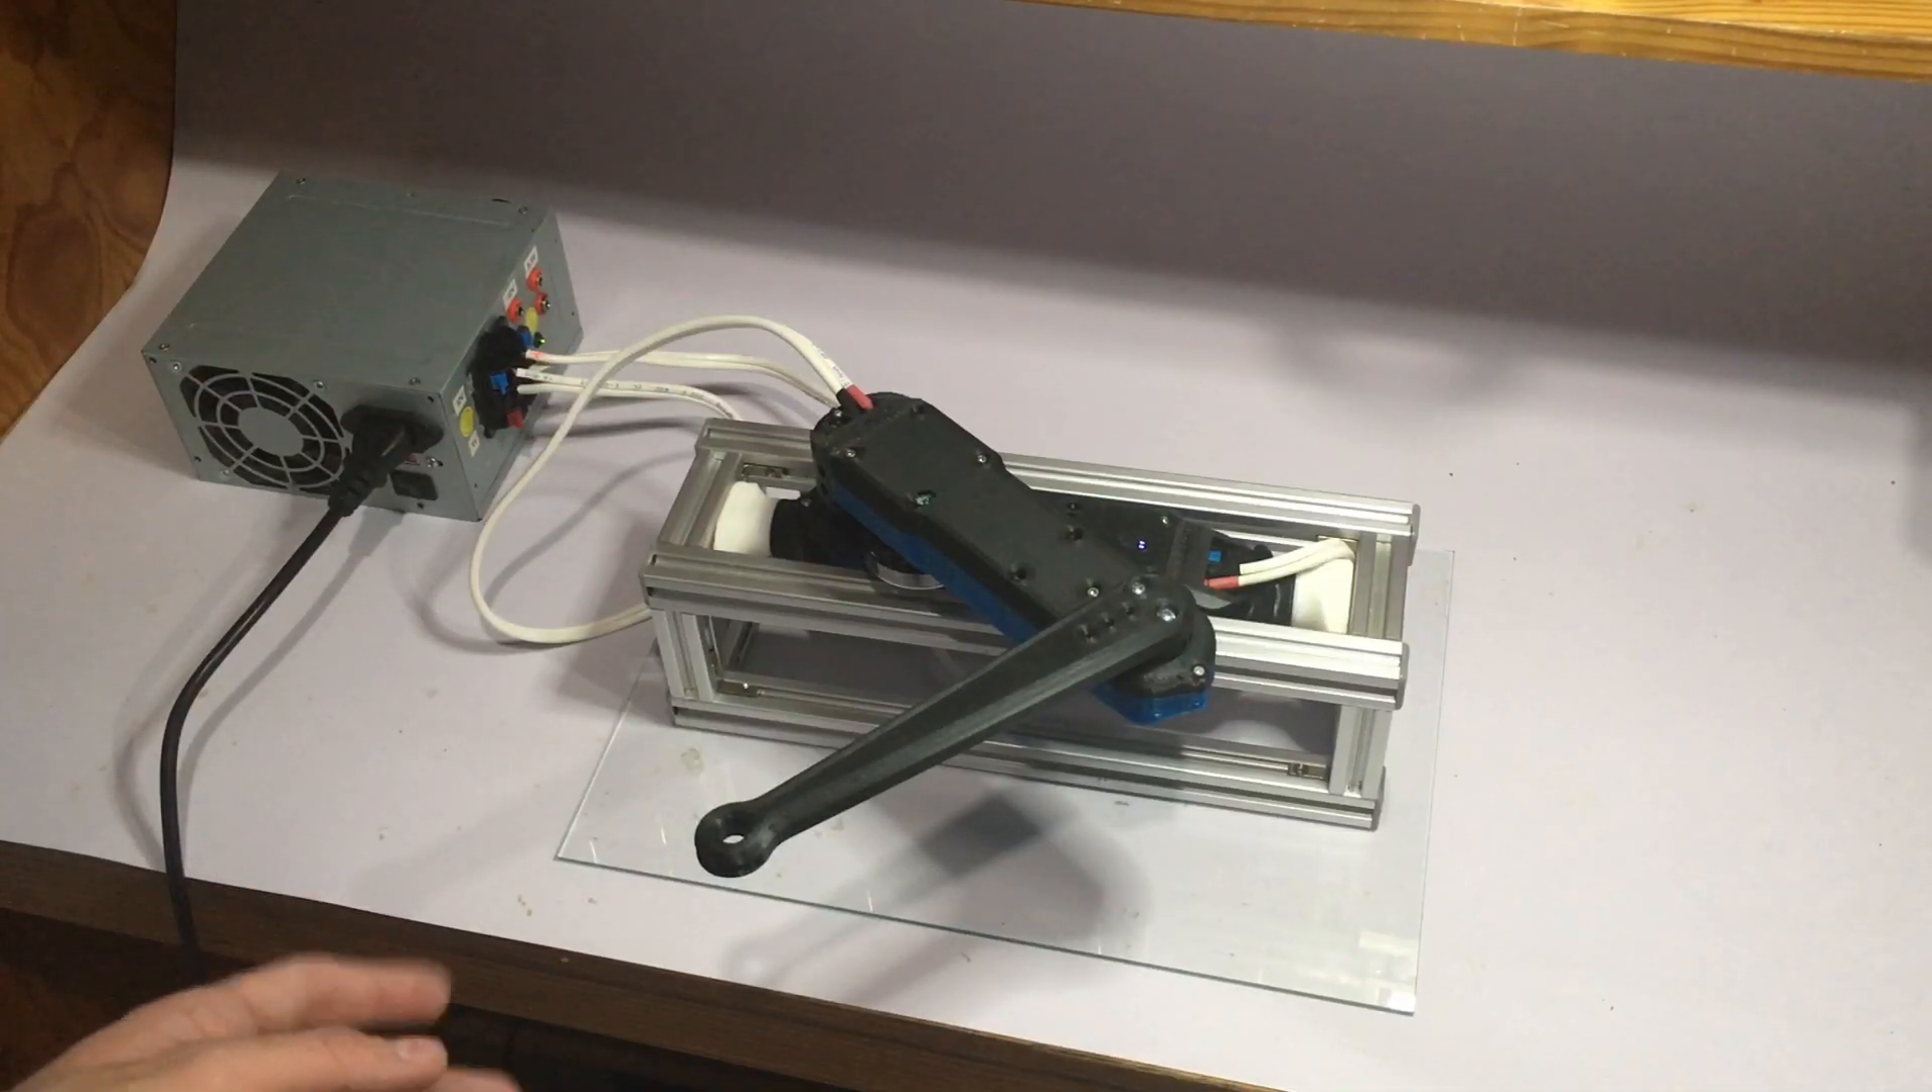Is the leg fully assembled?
Yes.